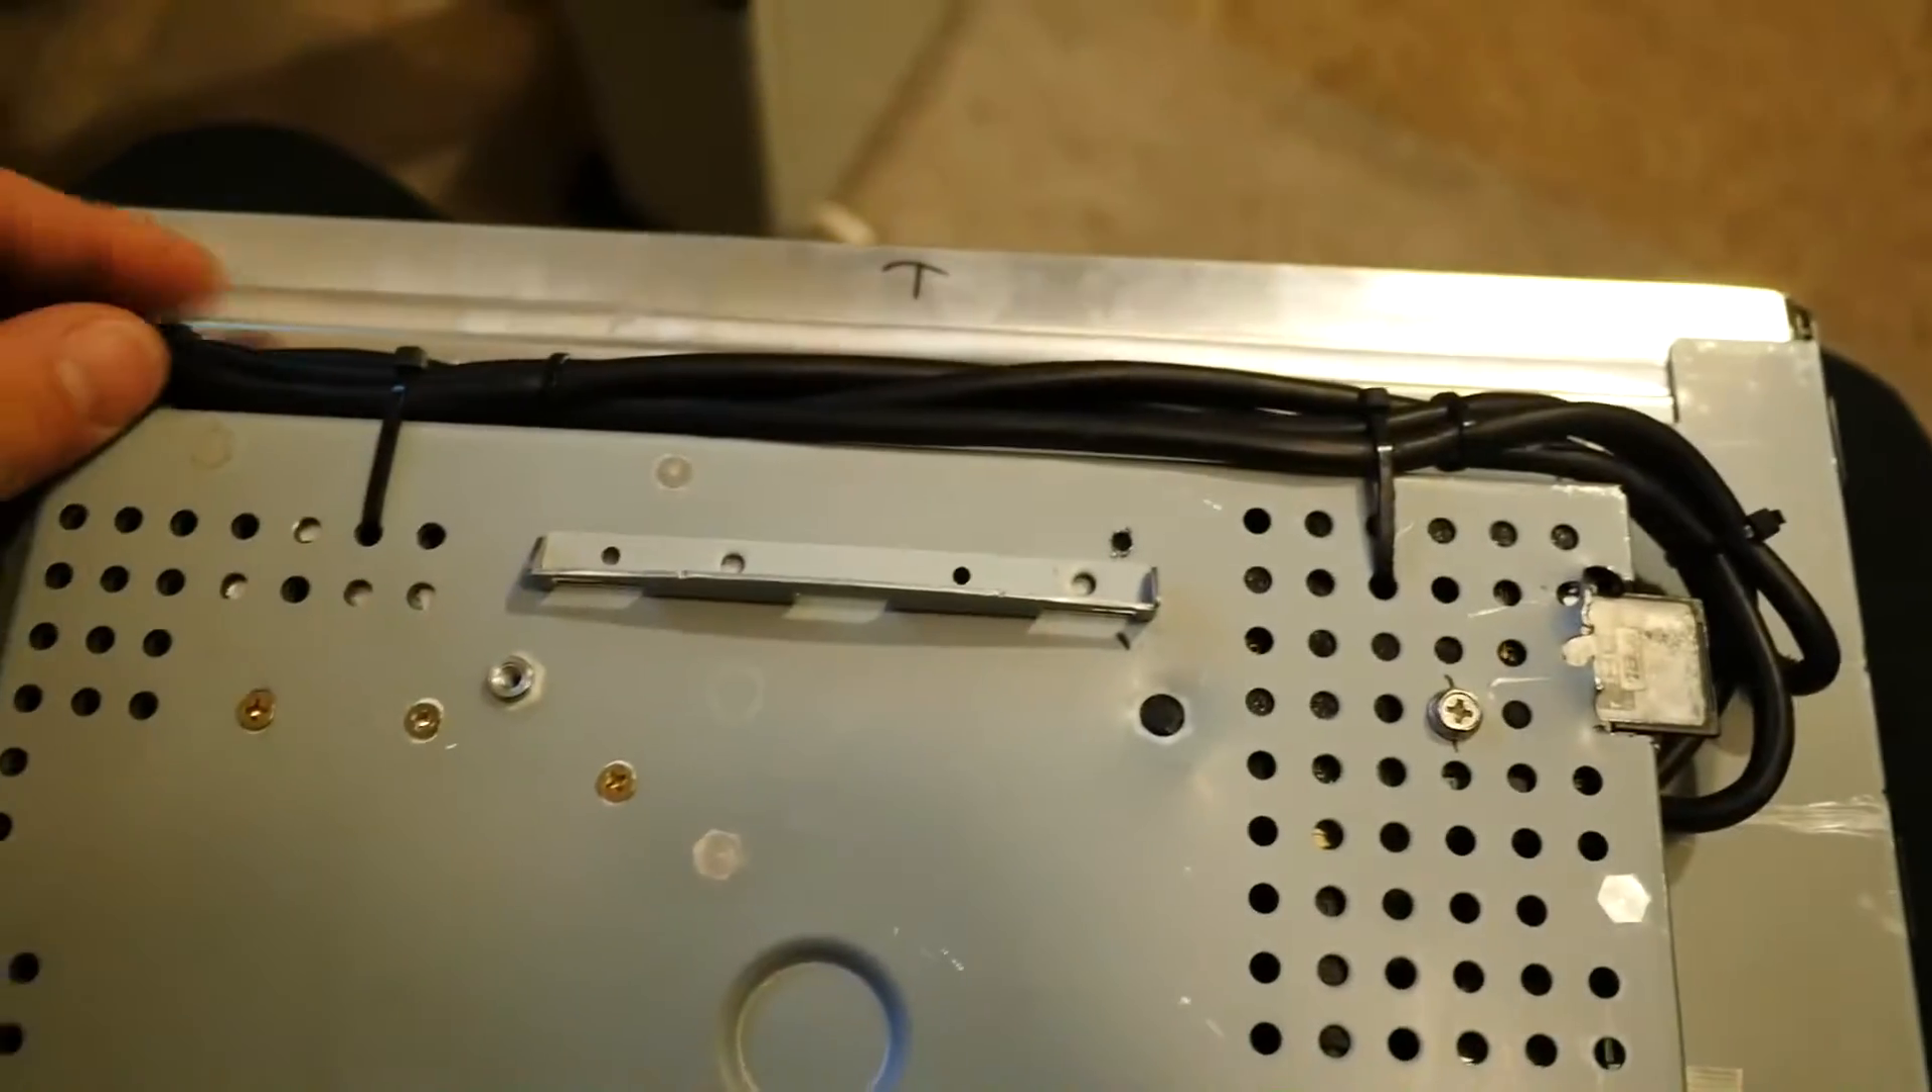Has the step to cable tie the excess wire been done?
Yes.